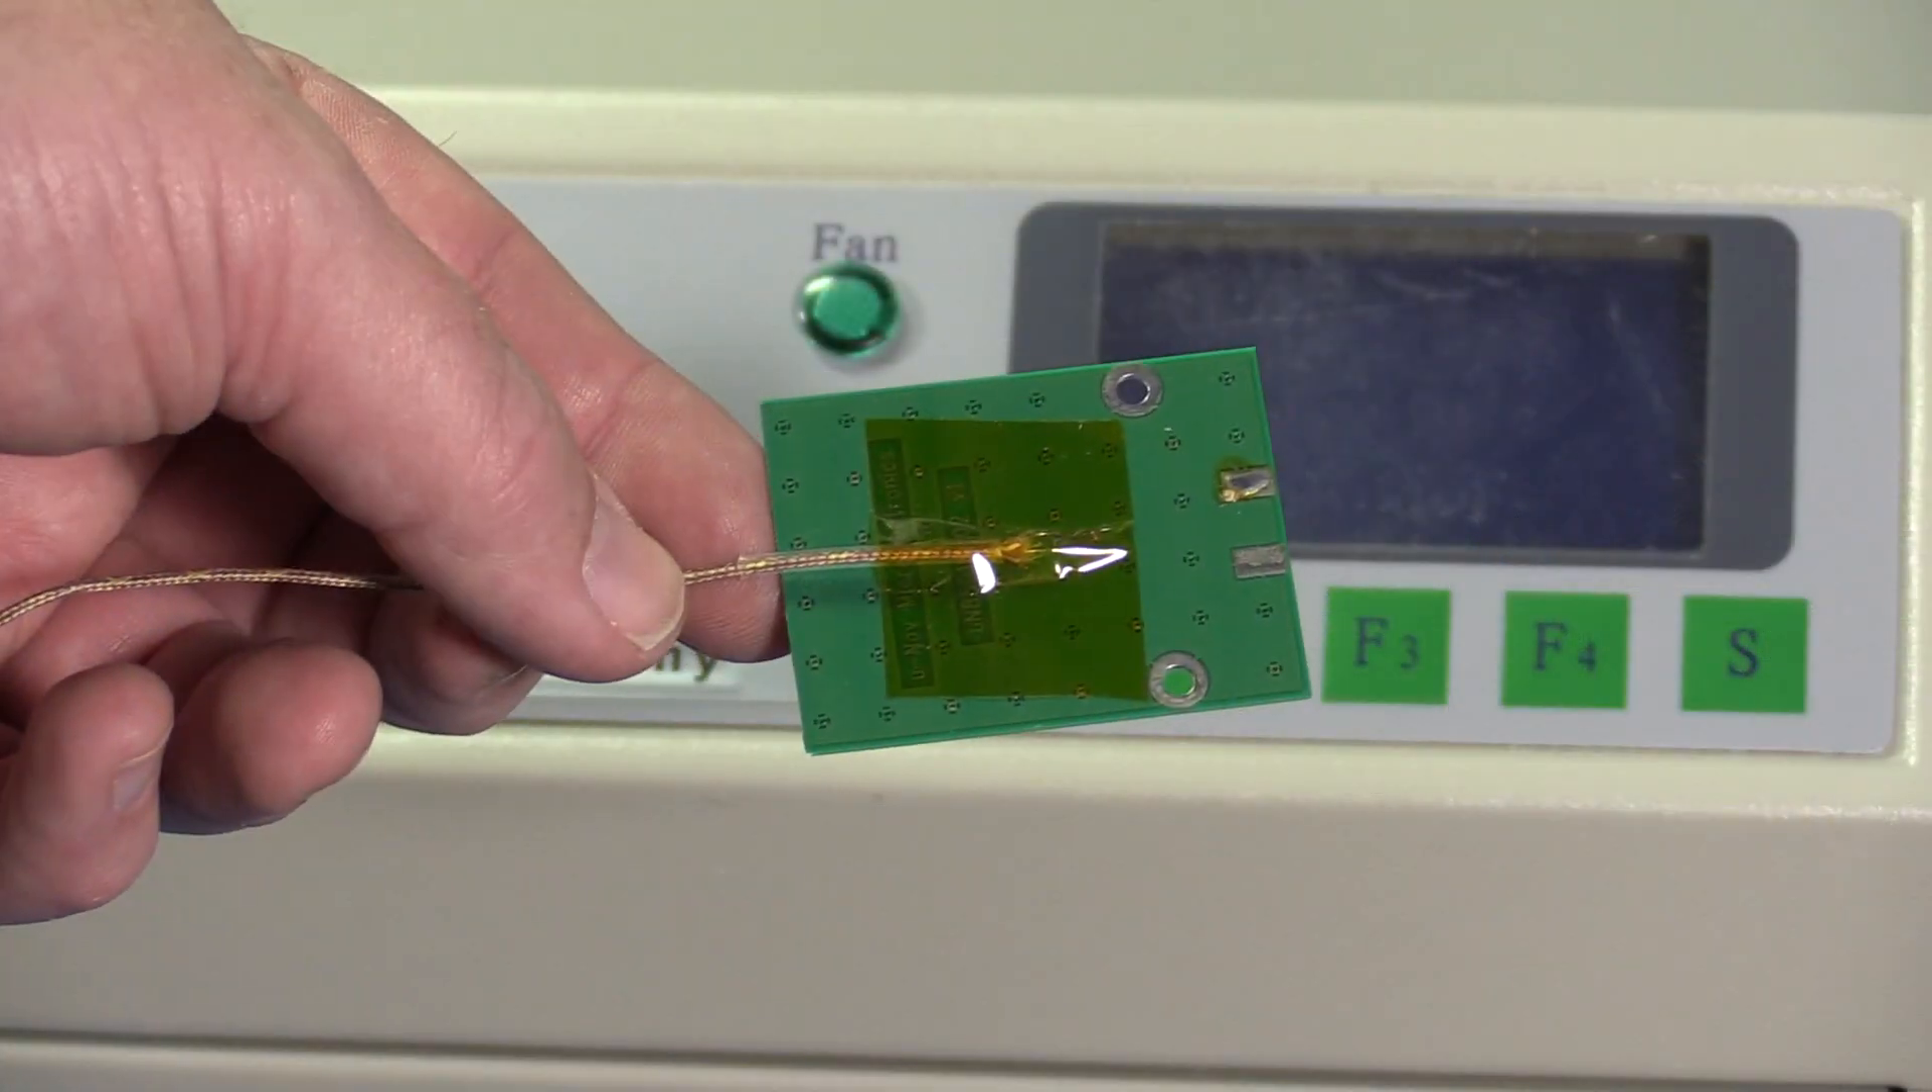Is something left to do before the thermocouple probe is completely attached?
No.